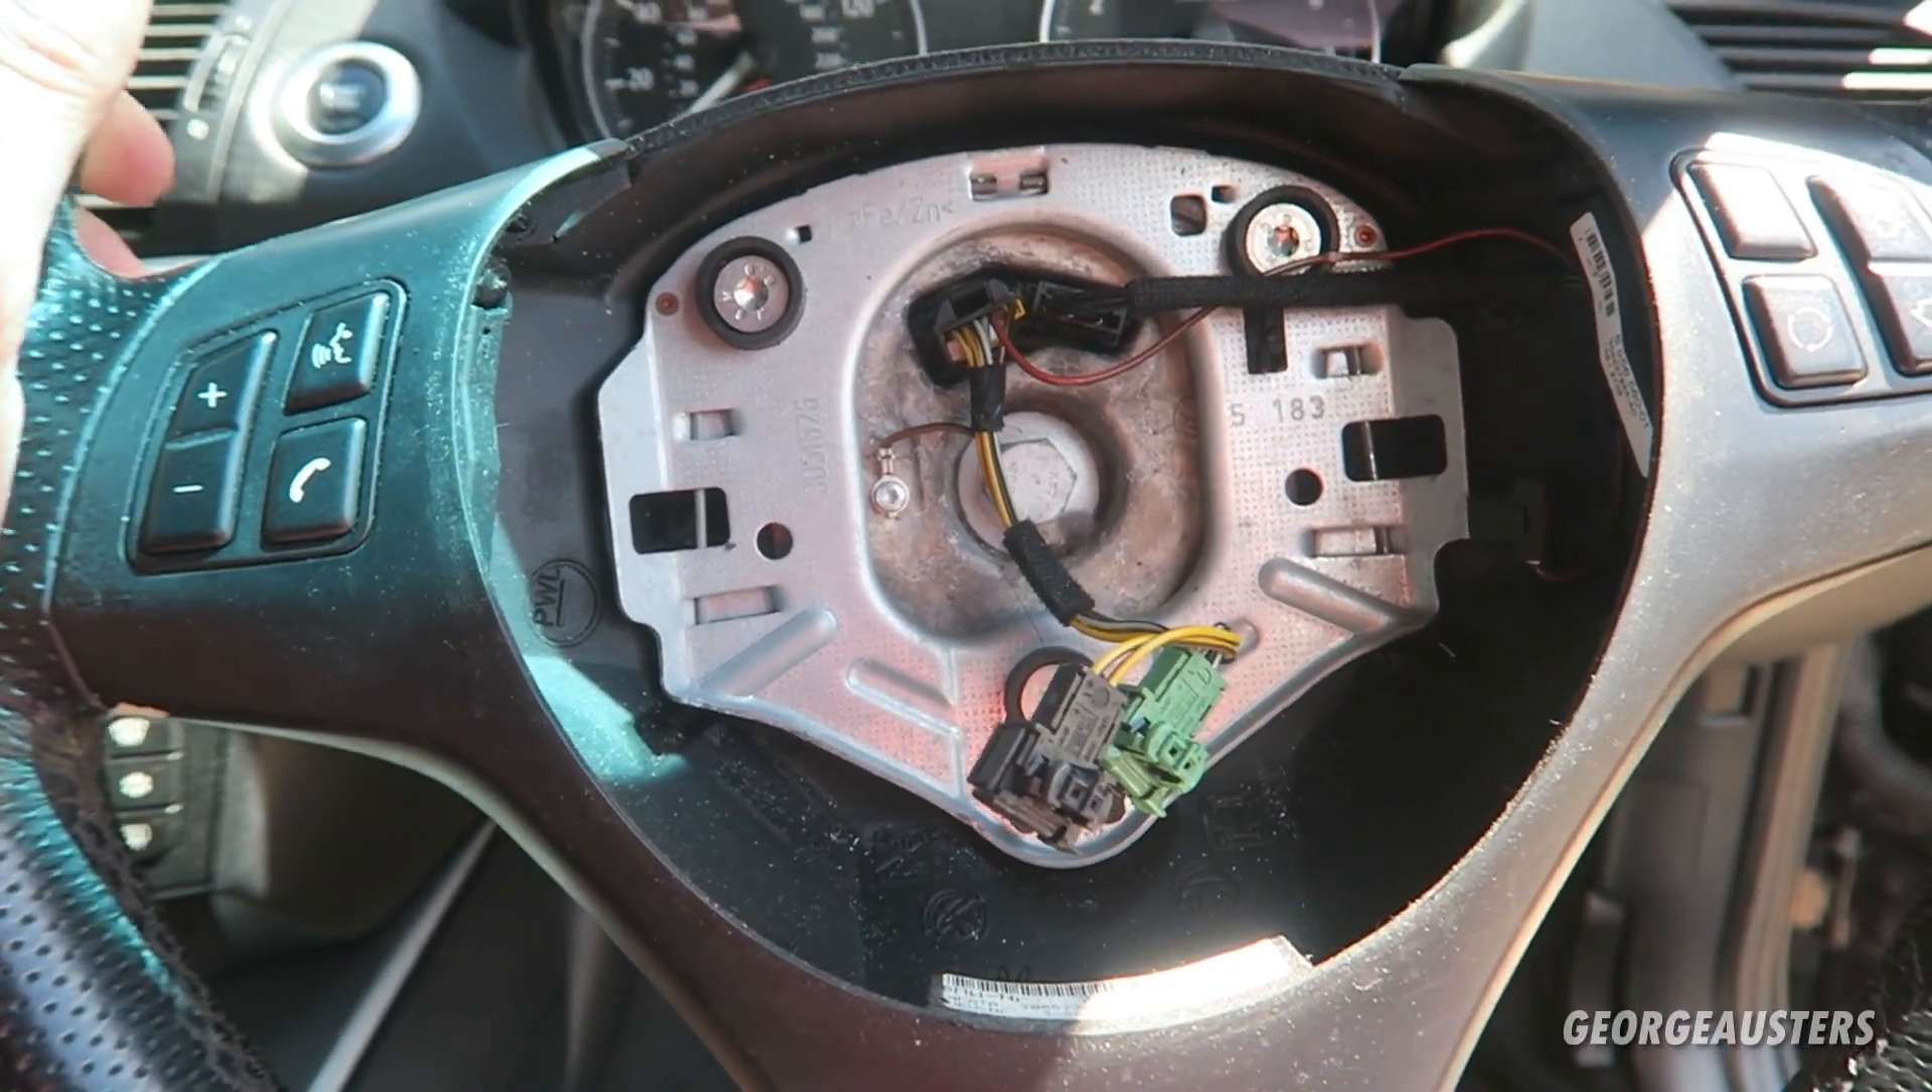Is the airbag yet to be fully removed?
No.